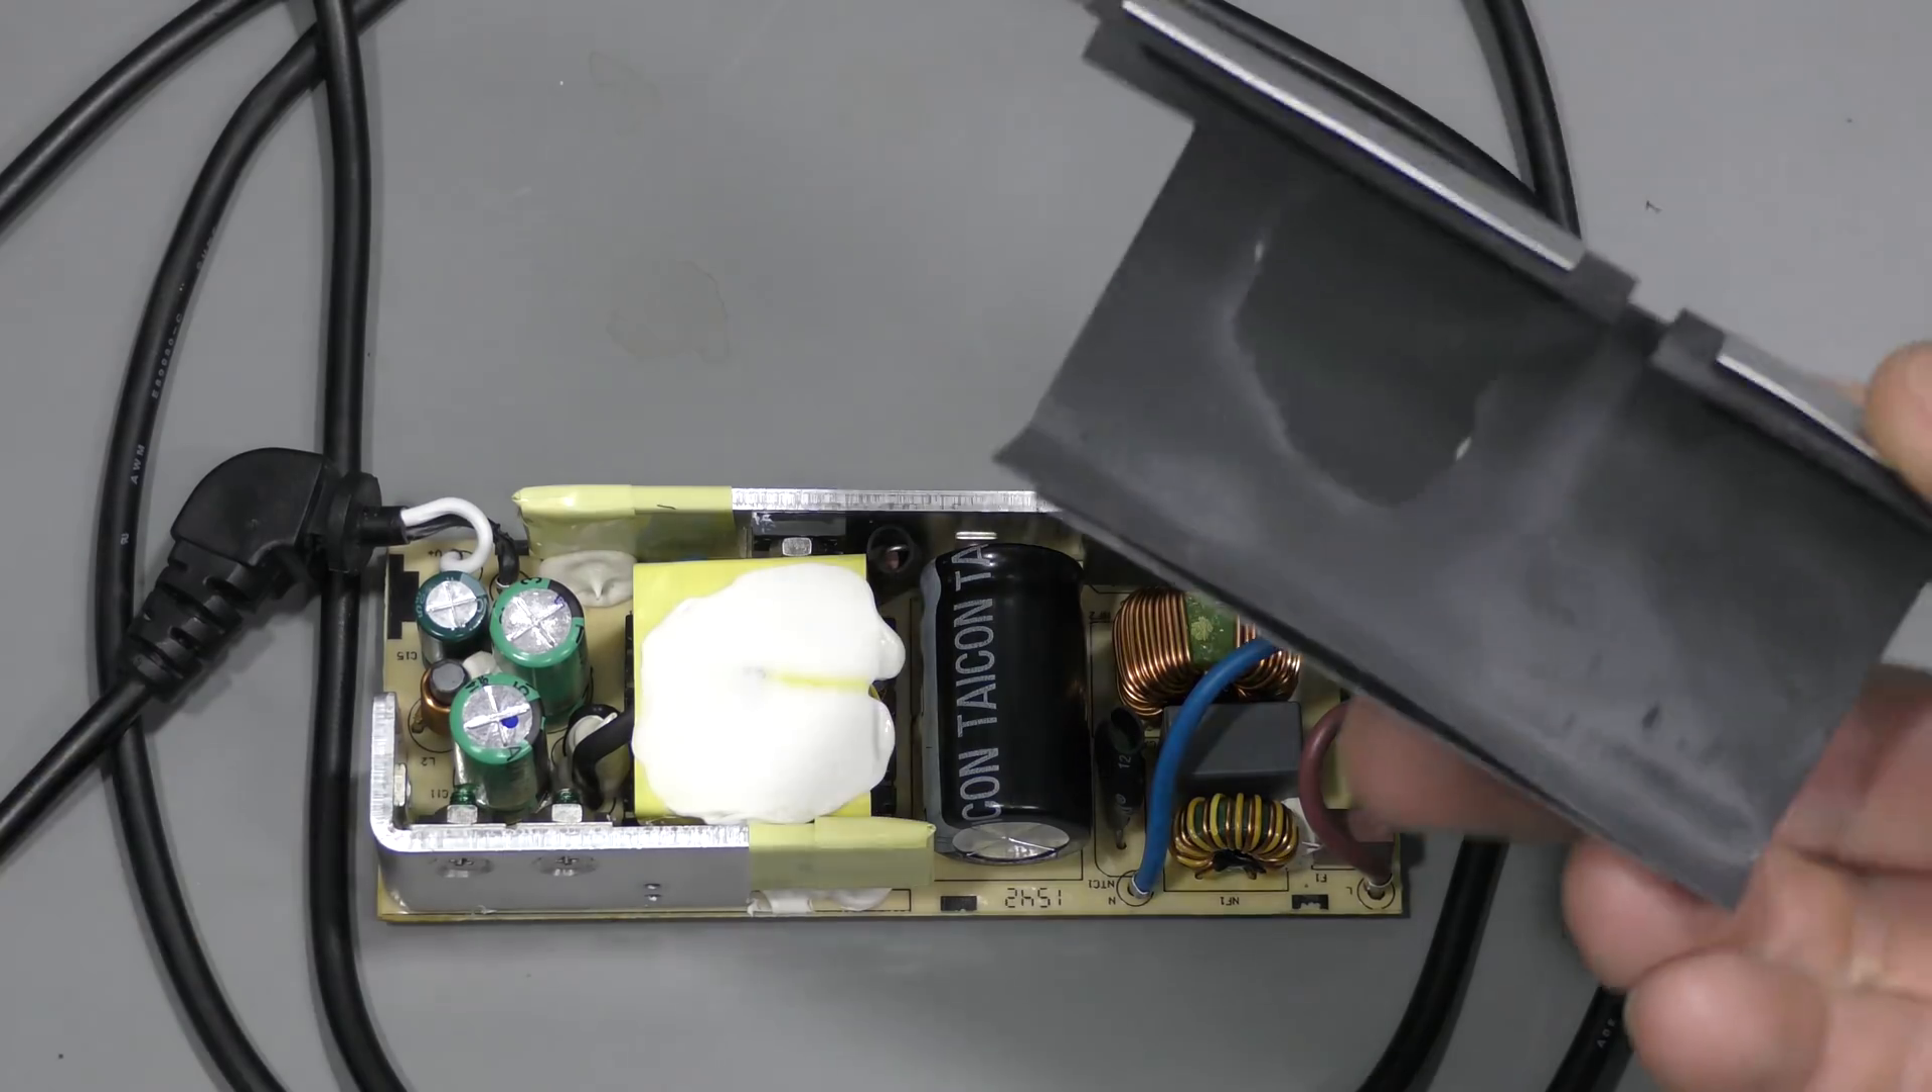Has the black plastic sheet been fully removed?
Yes.